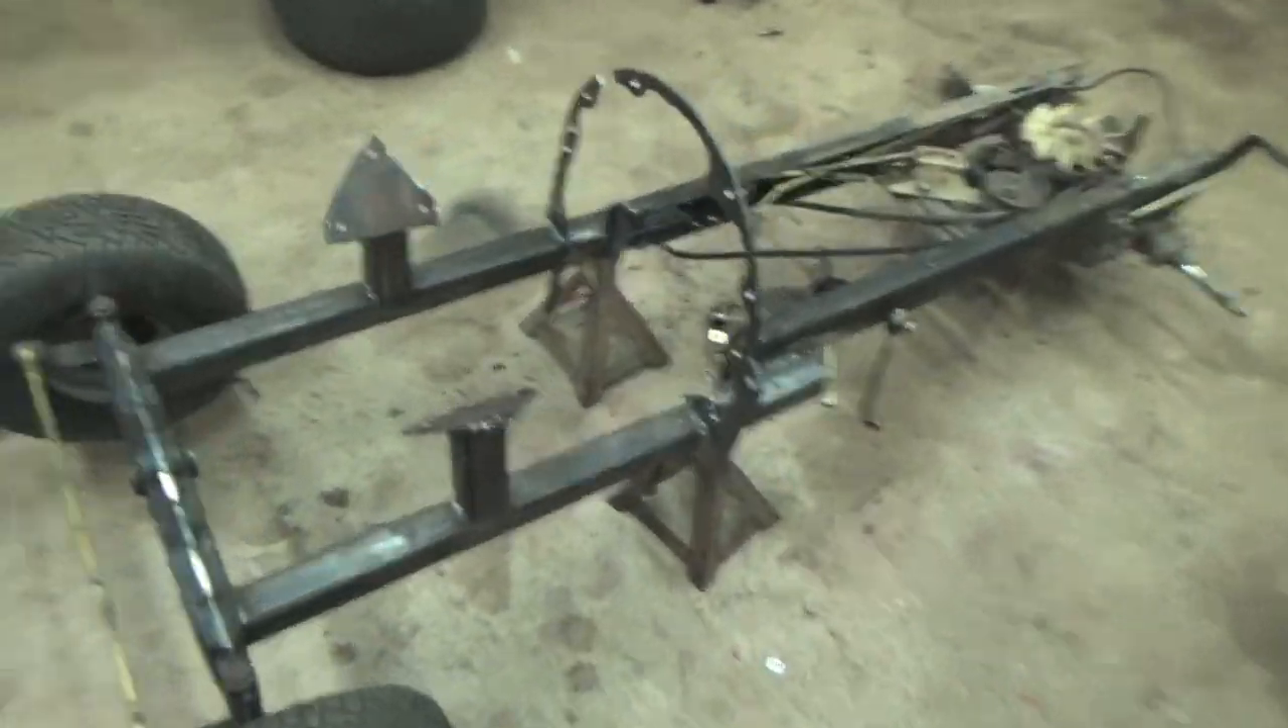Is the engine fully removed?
Yes.